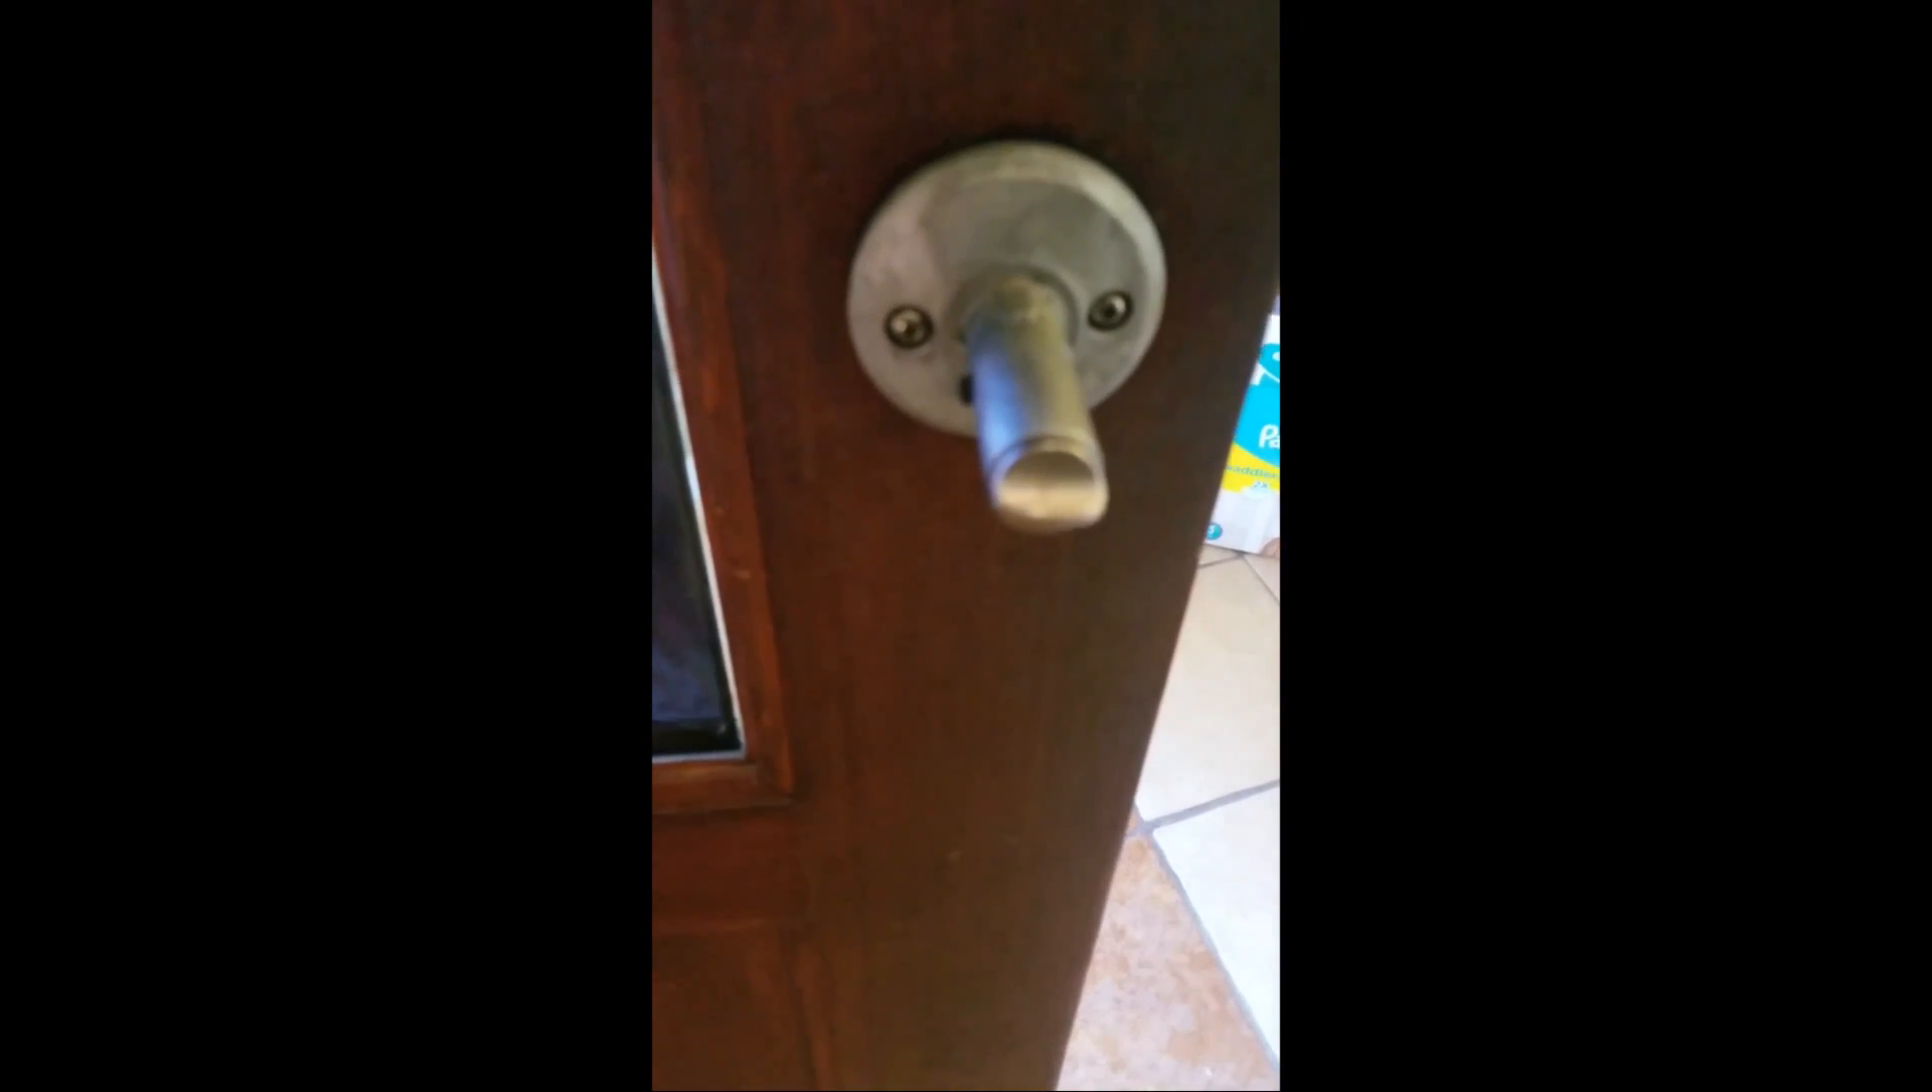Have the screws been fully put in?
Yes.